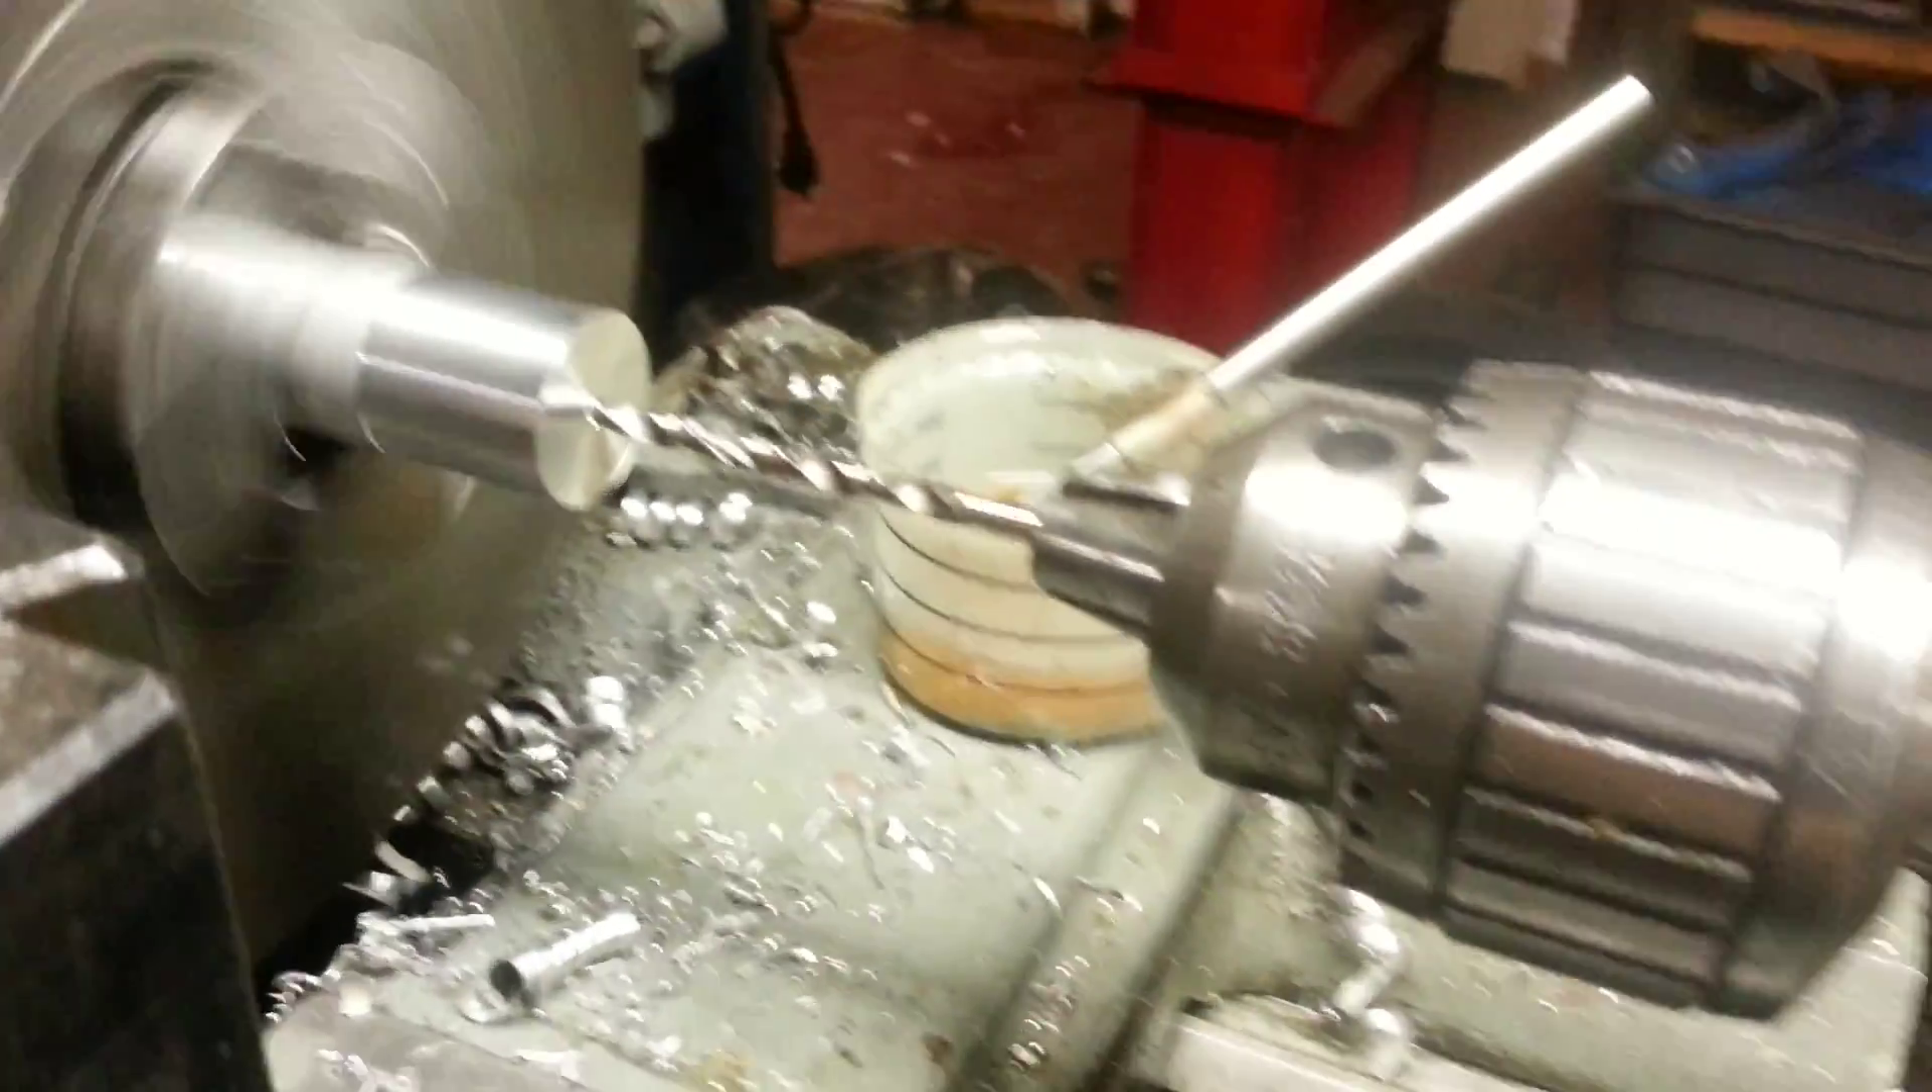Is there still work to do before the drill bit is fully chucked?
No.